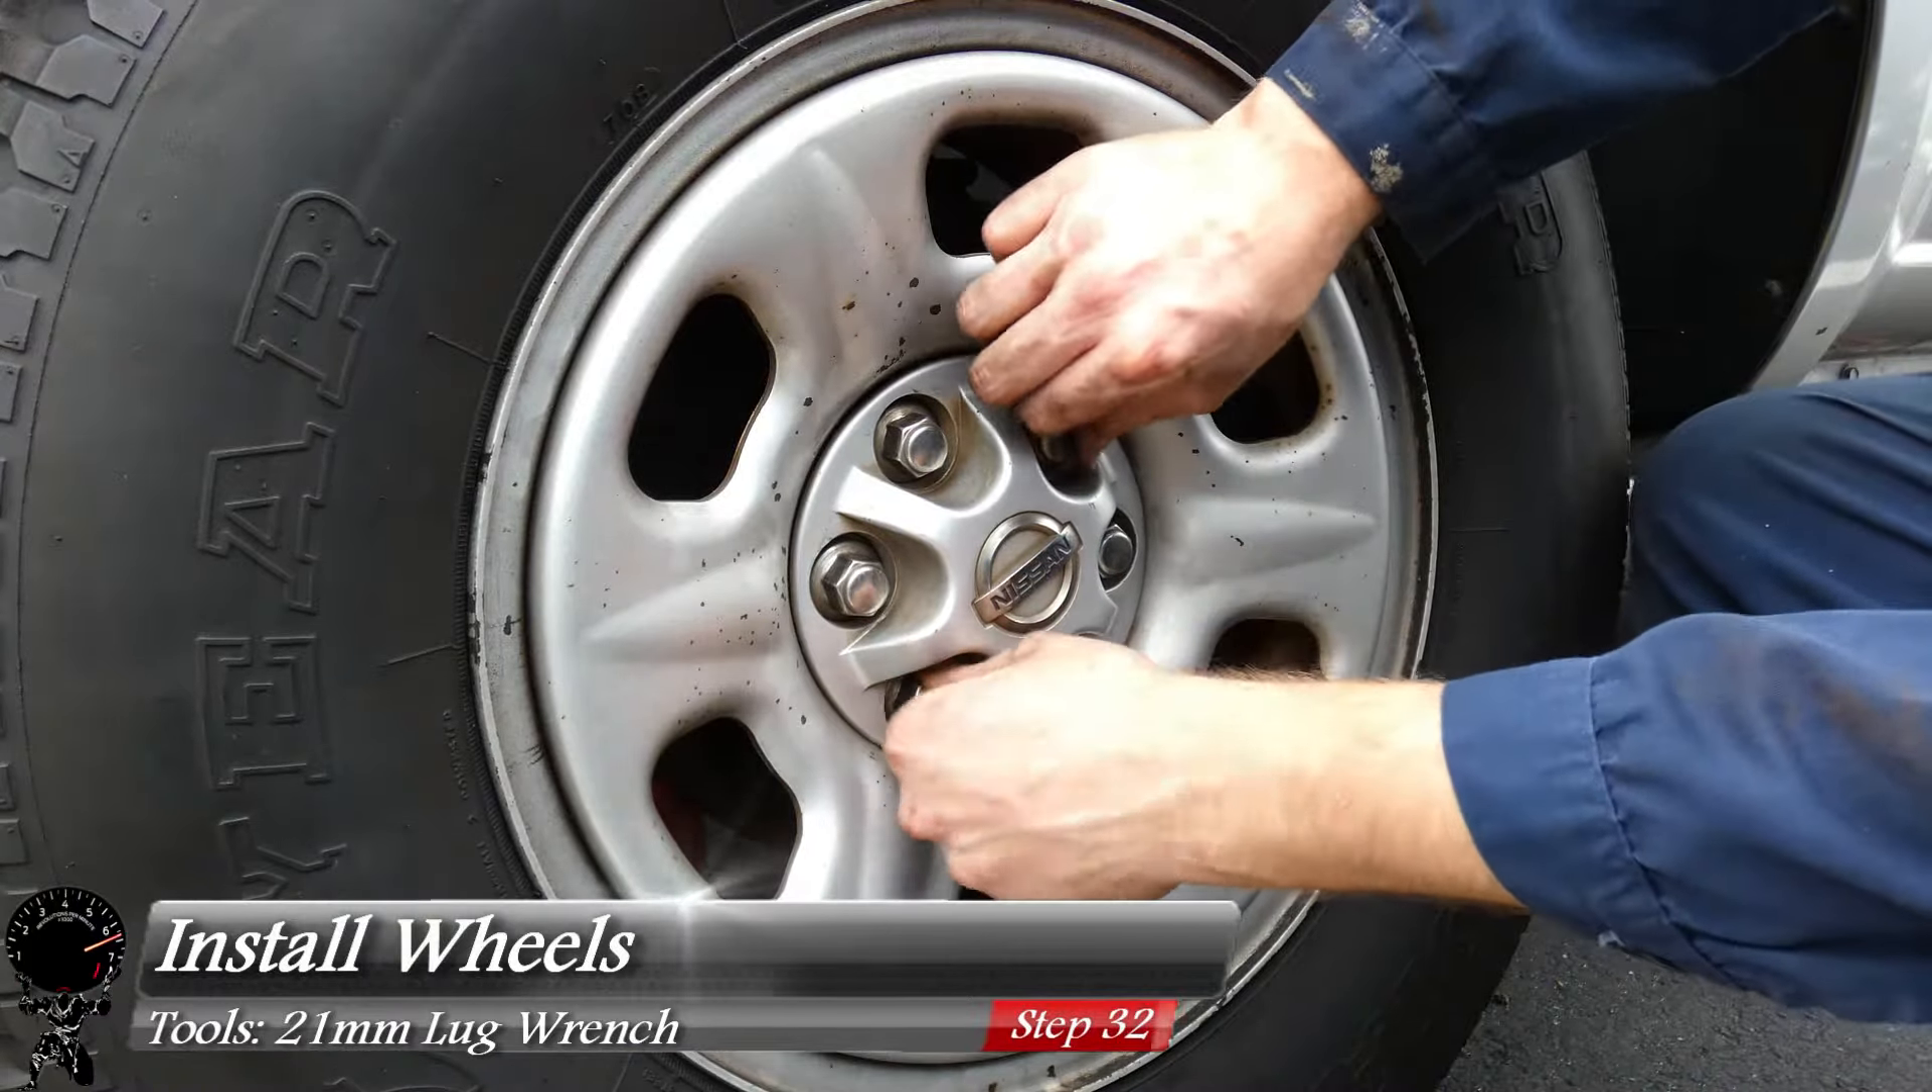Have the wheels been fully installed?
No.